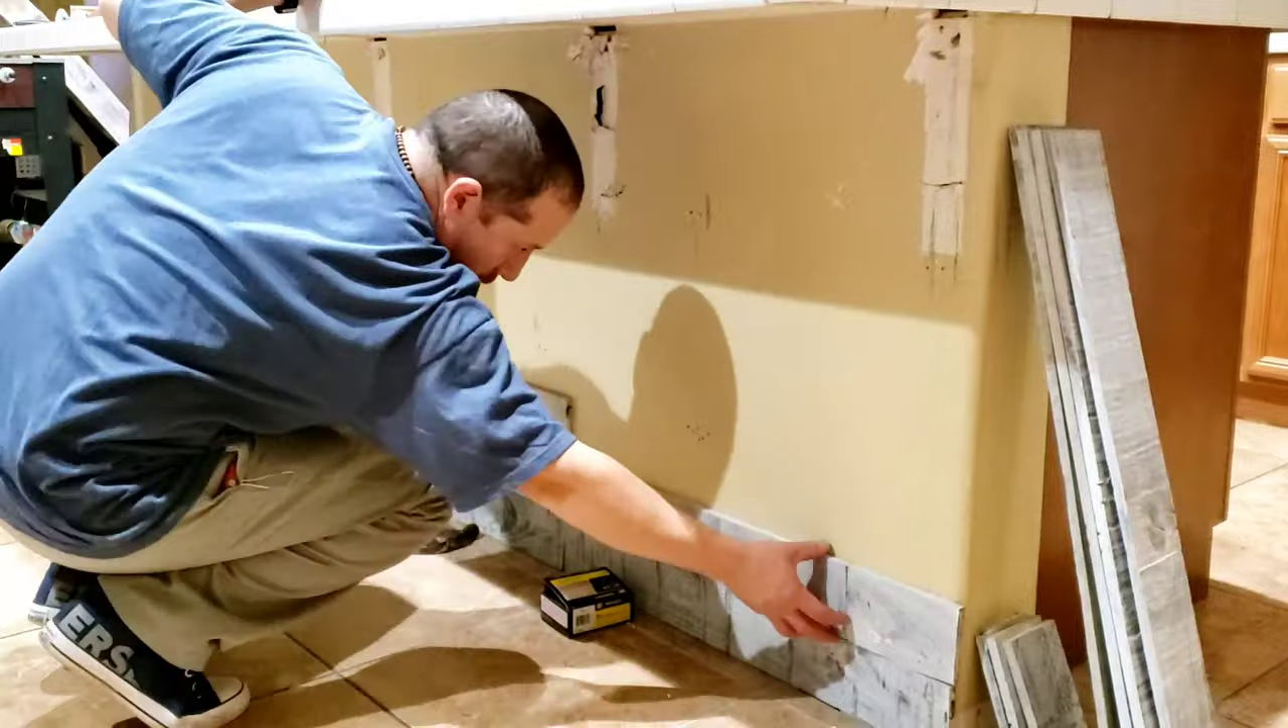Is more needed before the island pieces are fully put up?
Yes.